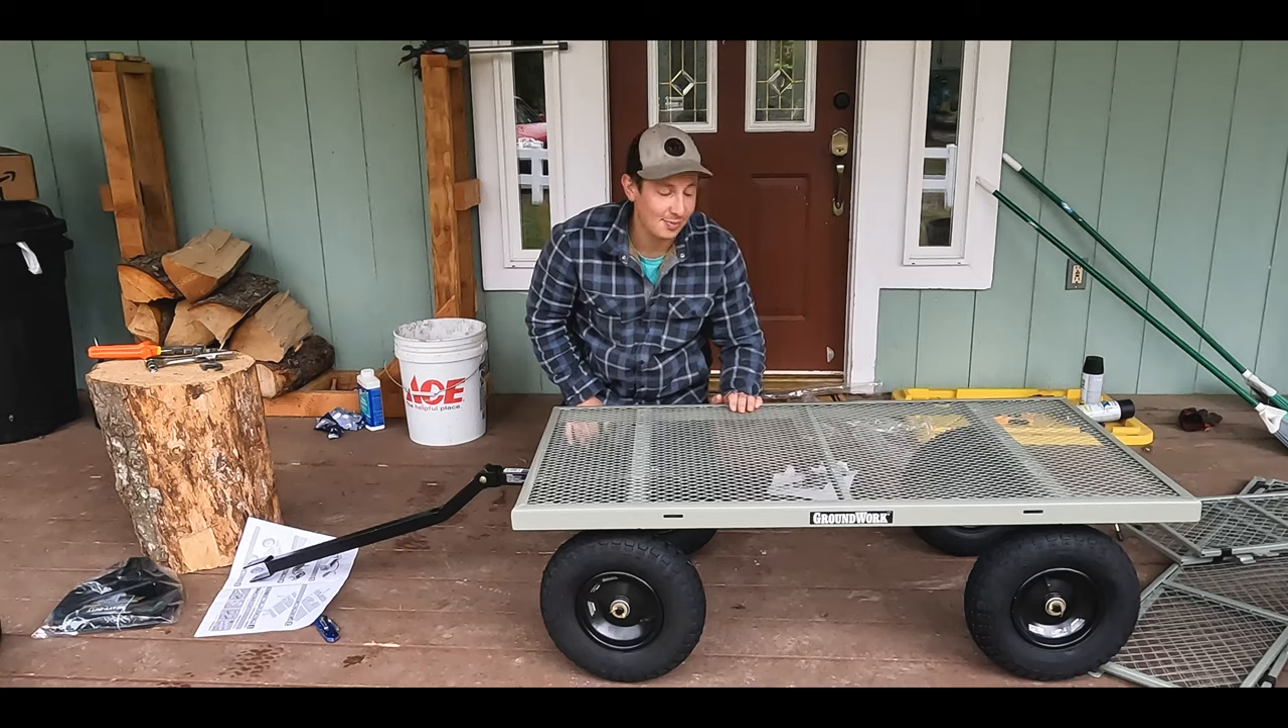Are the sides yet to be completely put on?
Yes.